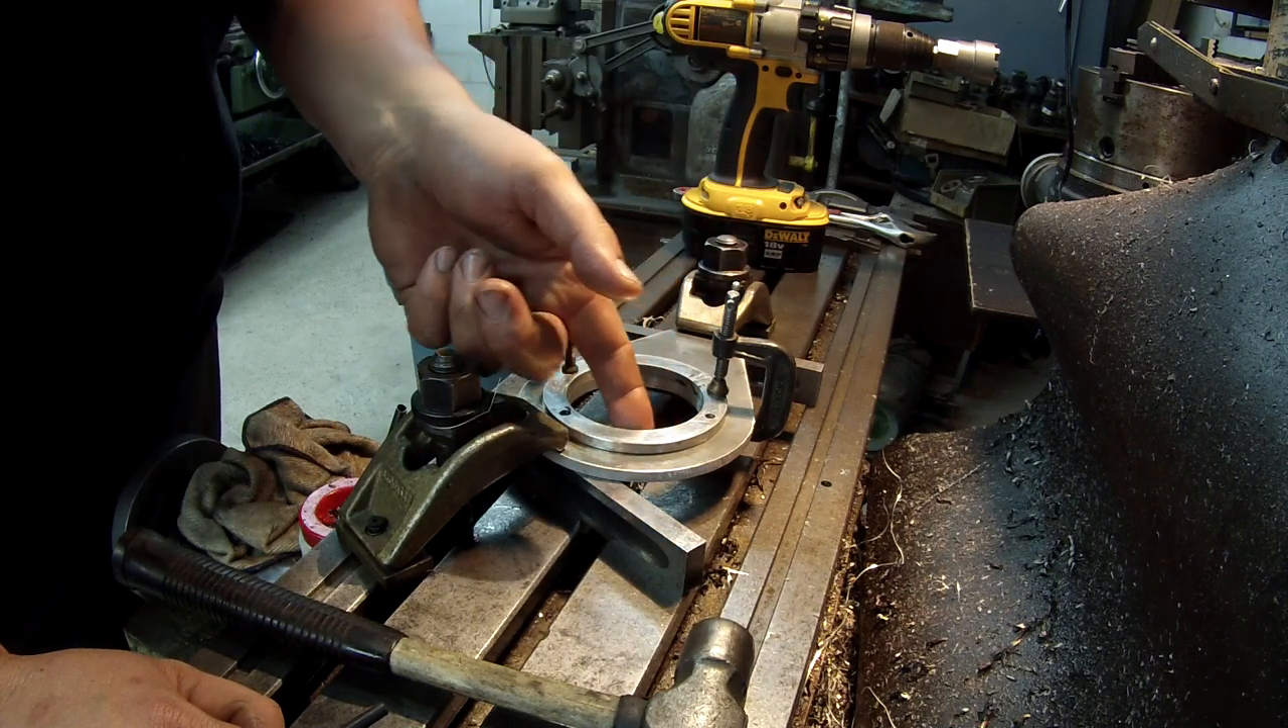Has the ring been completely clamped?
Yes.